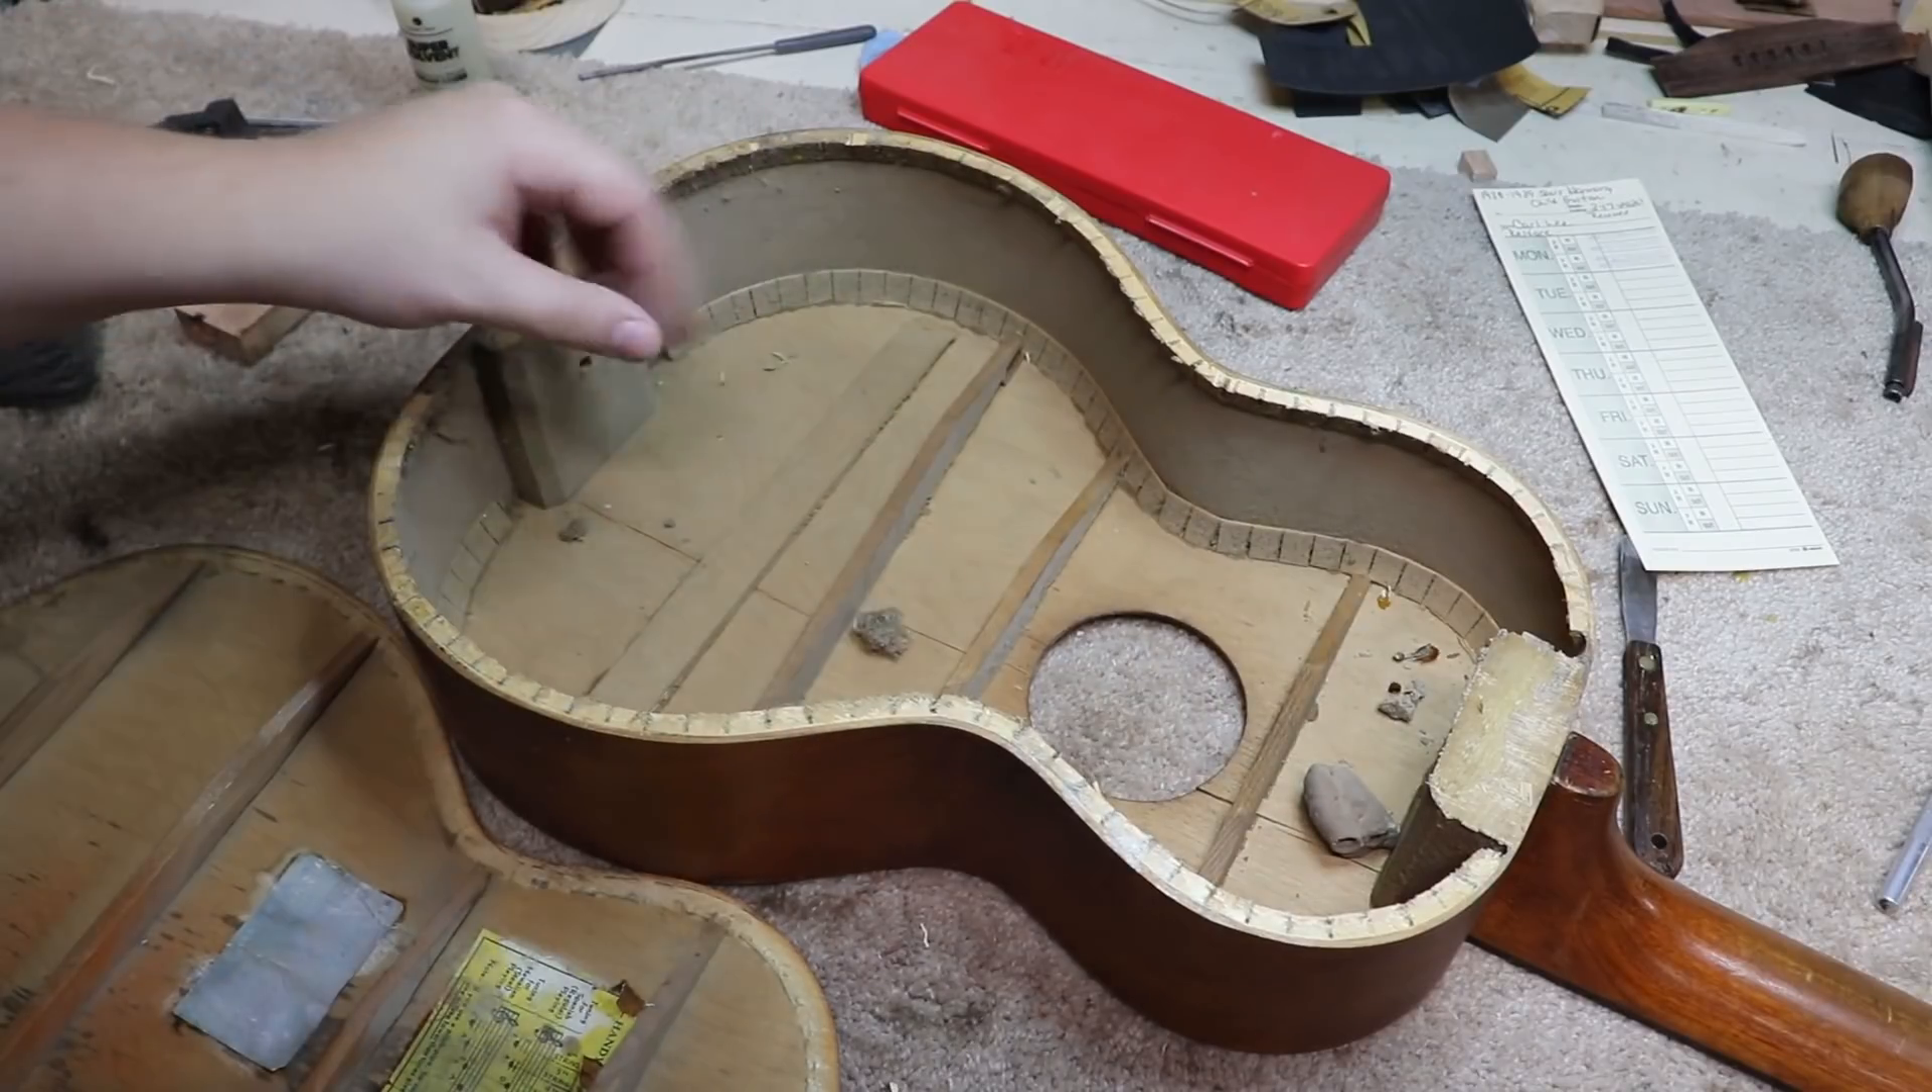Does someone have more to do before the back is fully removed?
No.